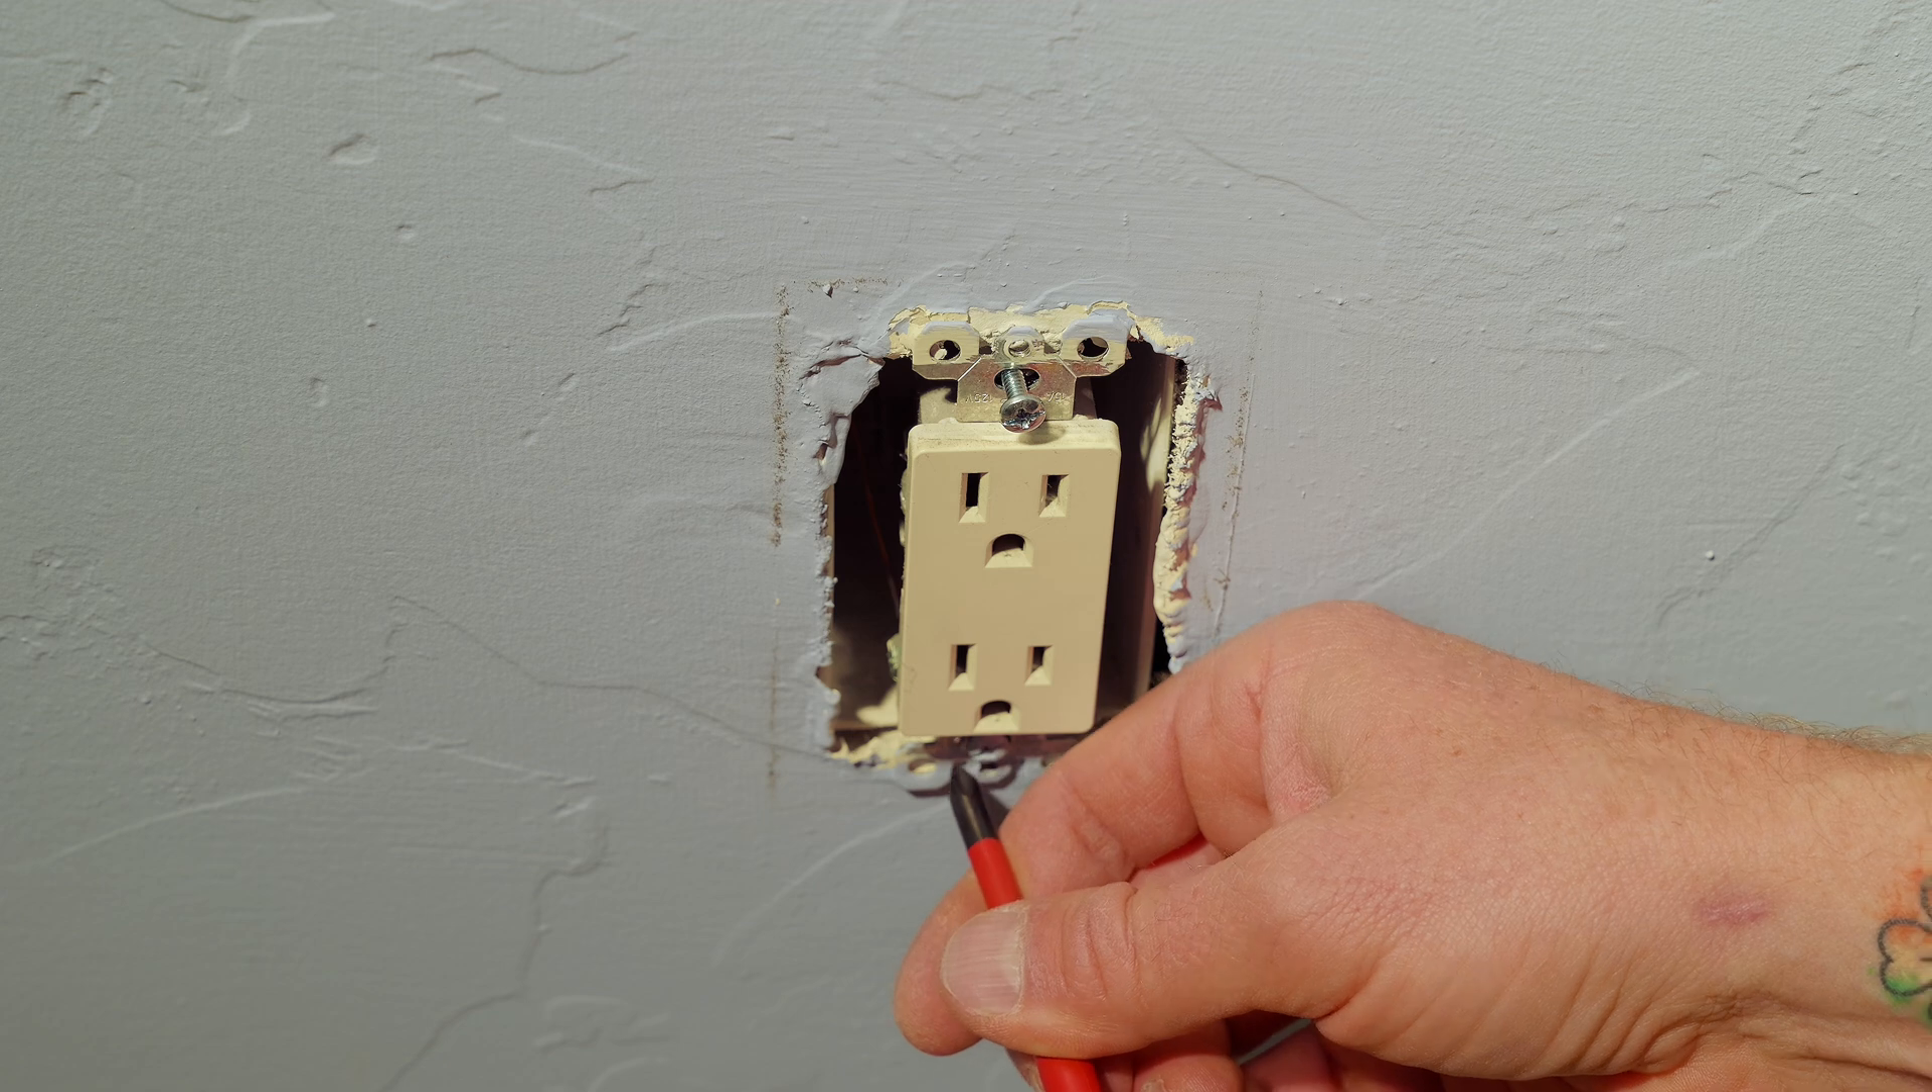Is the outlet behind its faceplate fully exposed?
Yes.